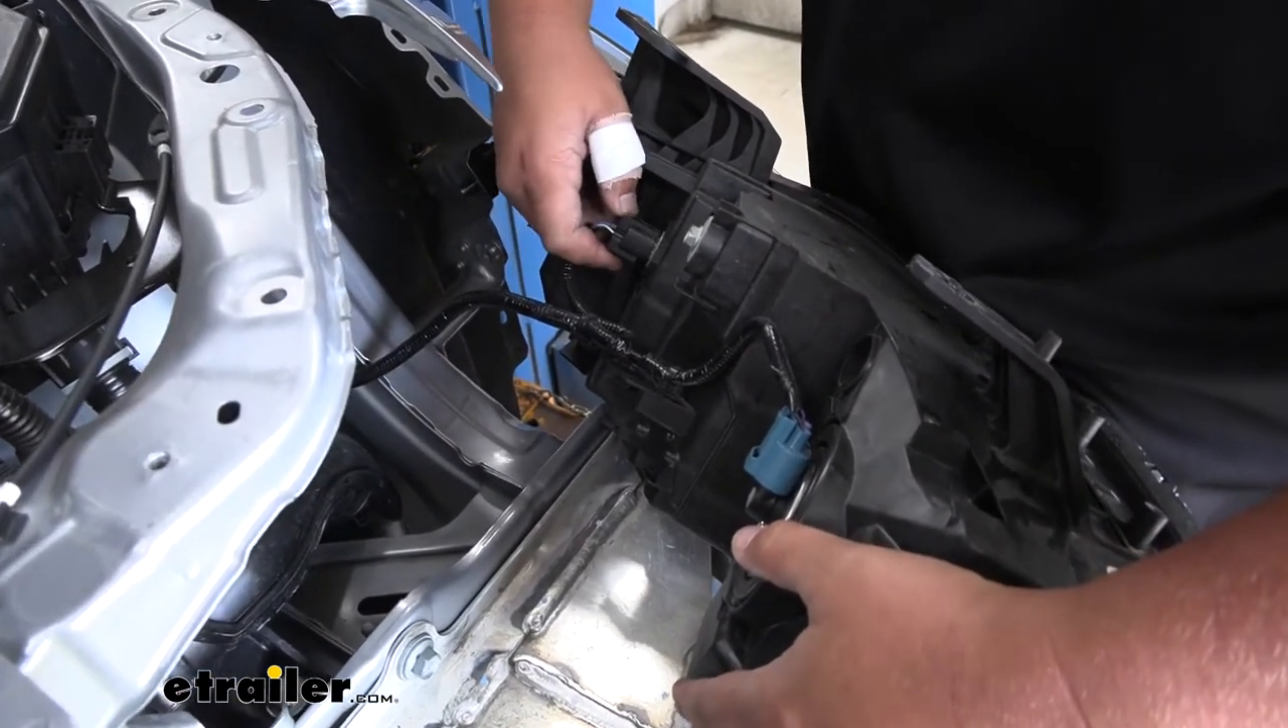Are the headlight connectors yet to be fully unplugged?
Yes.